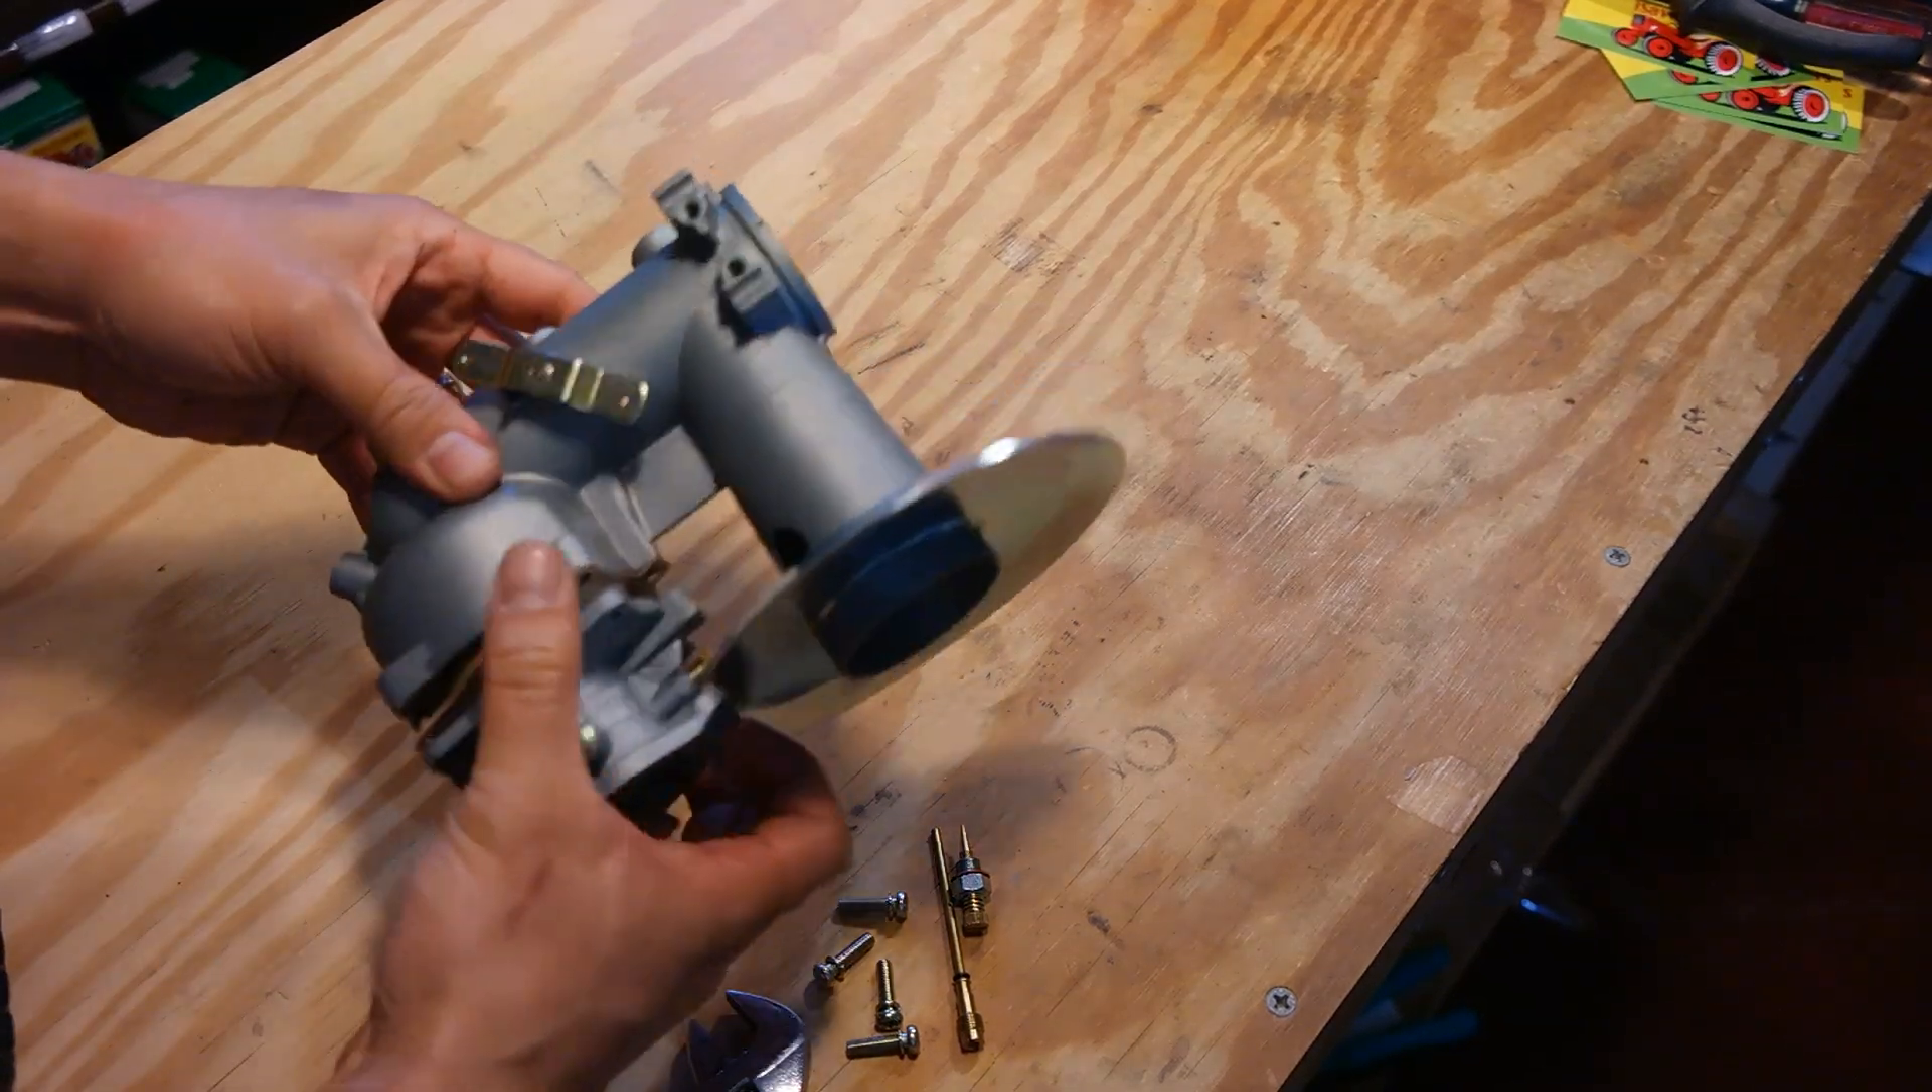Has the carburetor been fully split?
No.